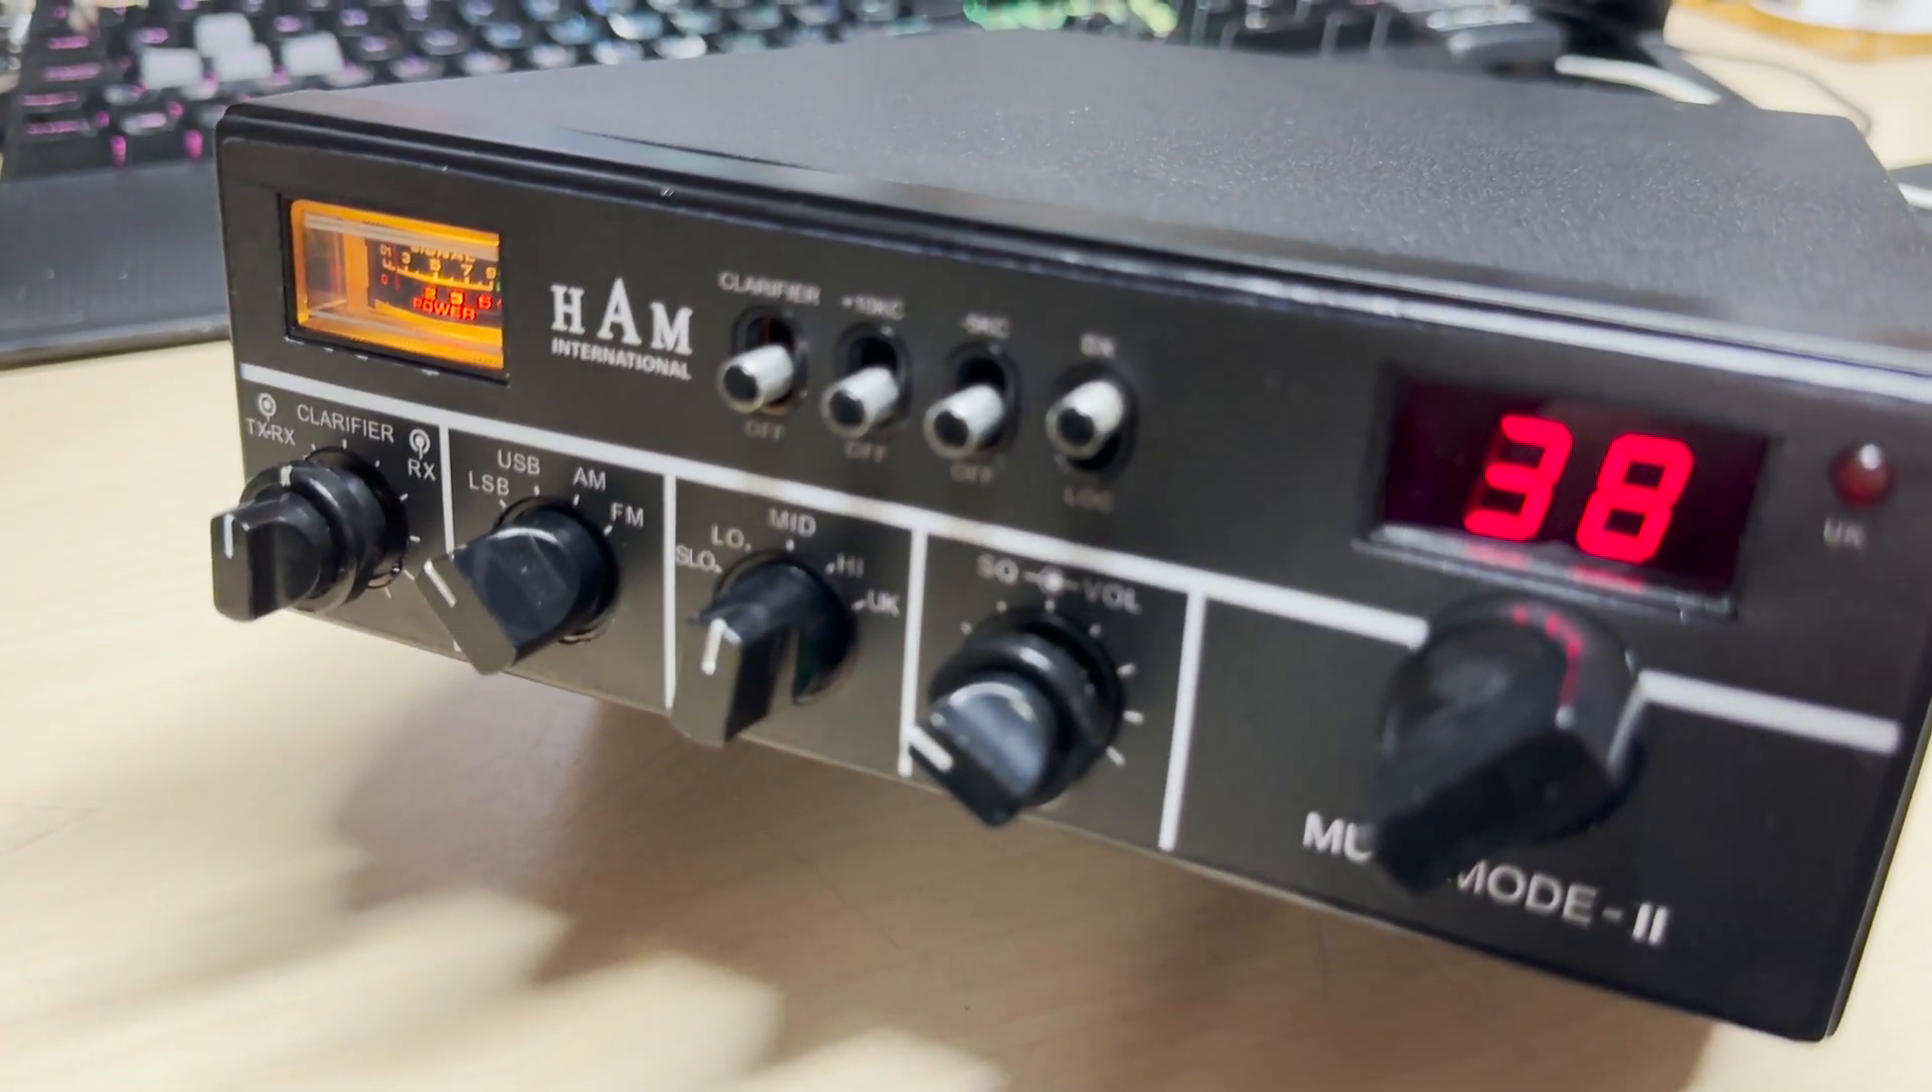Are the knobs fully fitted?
Yes.